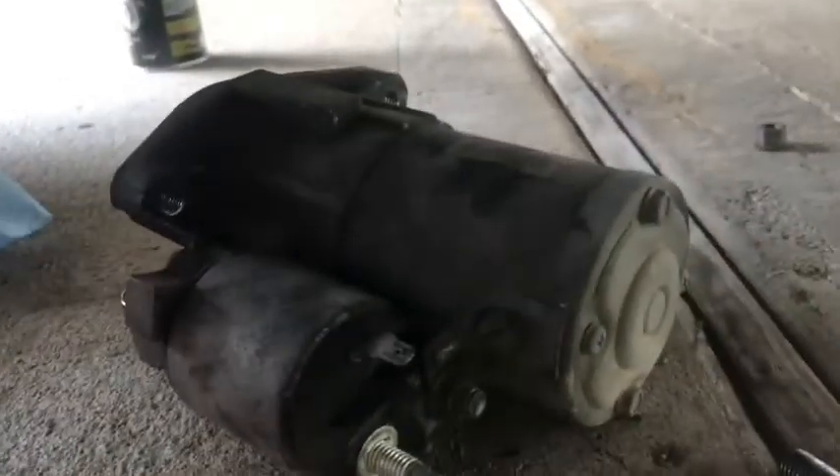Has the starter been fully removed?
Yes.